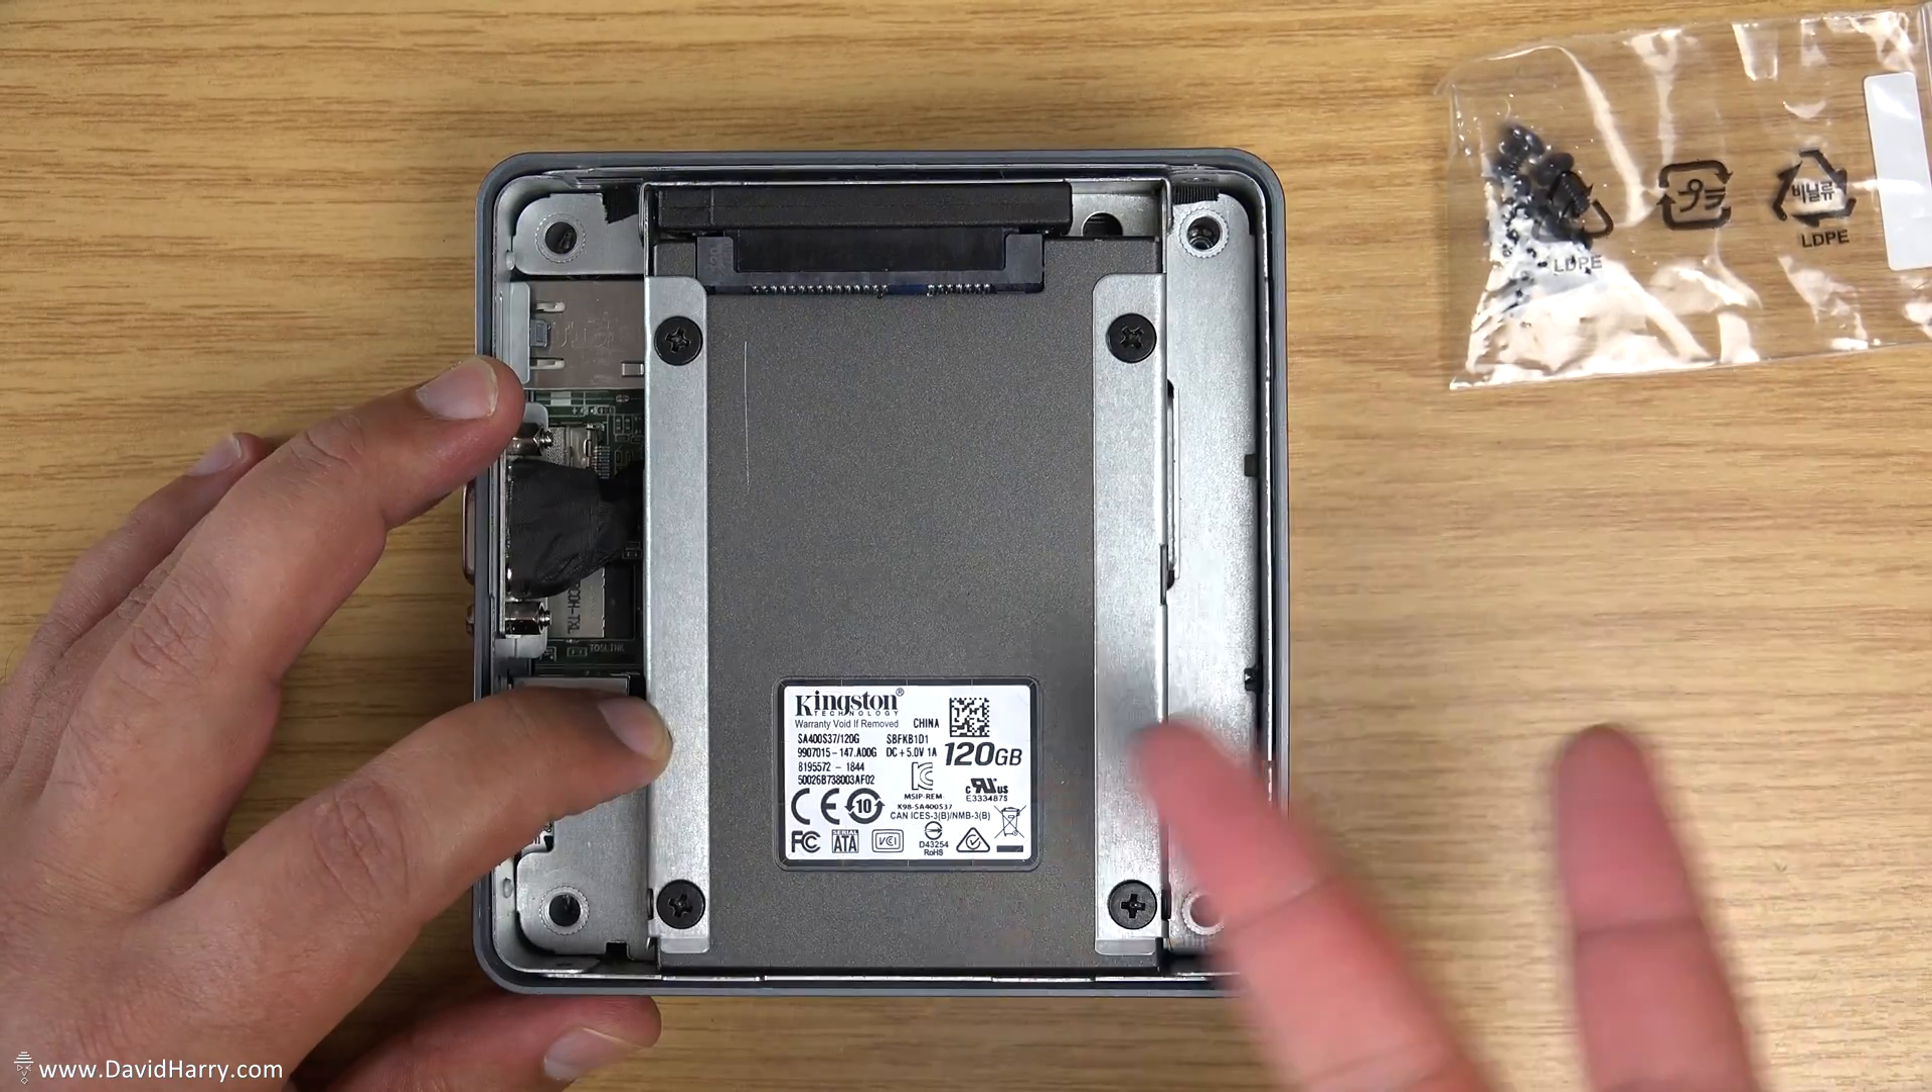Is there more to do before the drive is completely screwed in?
No.